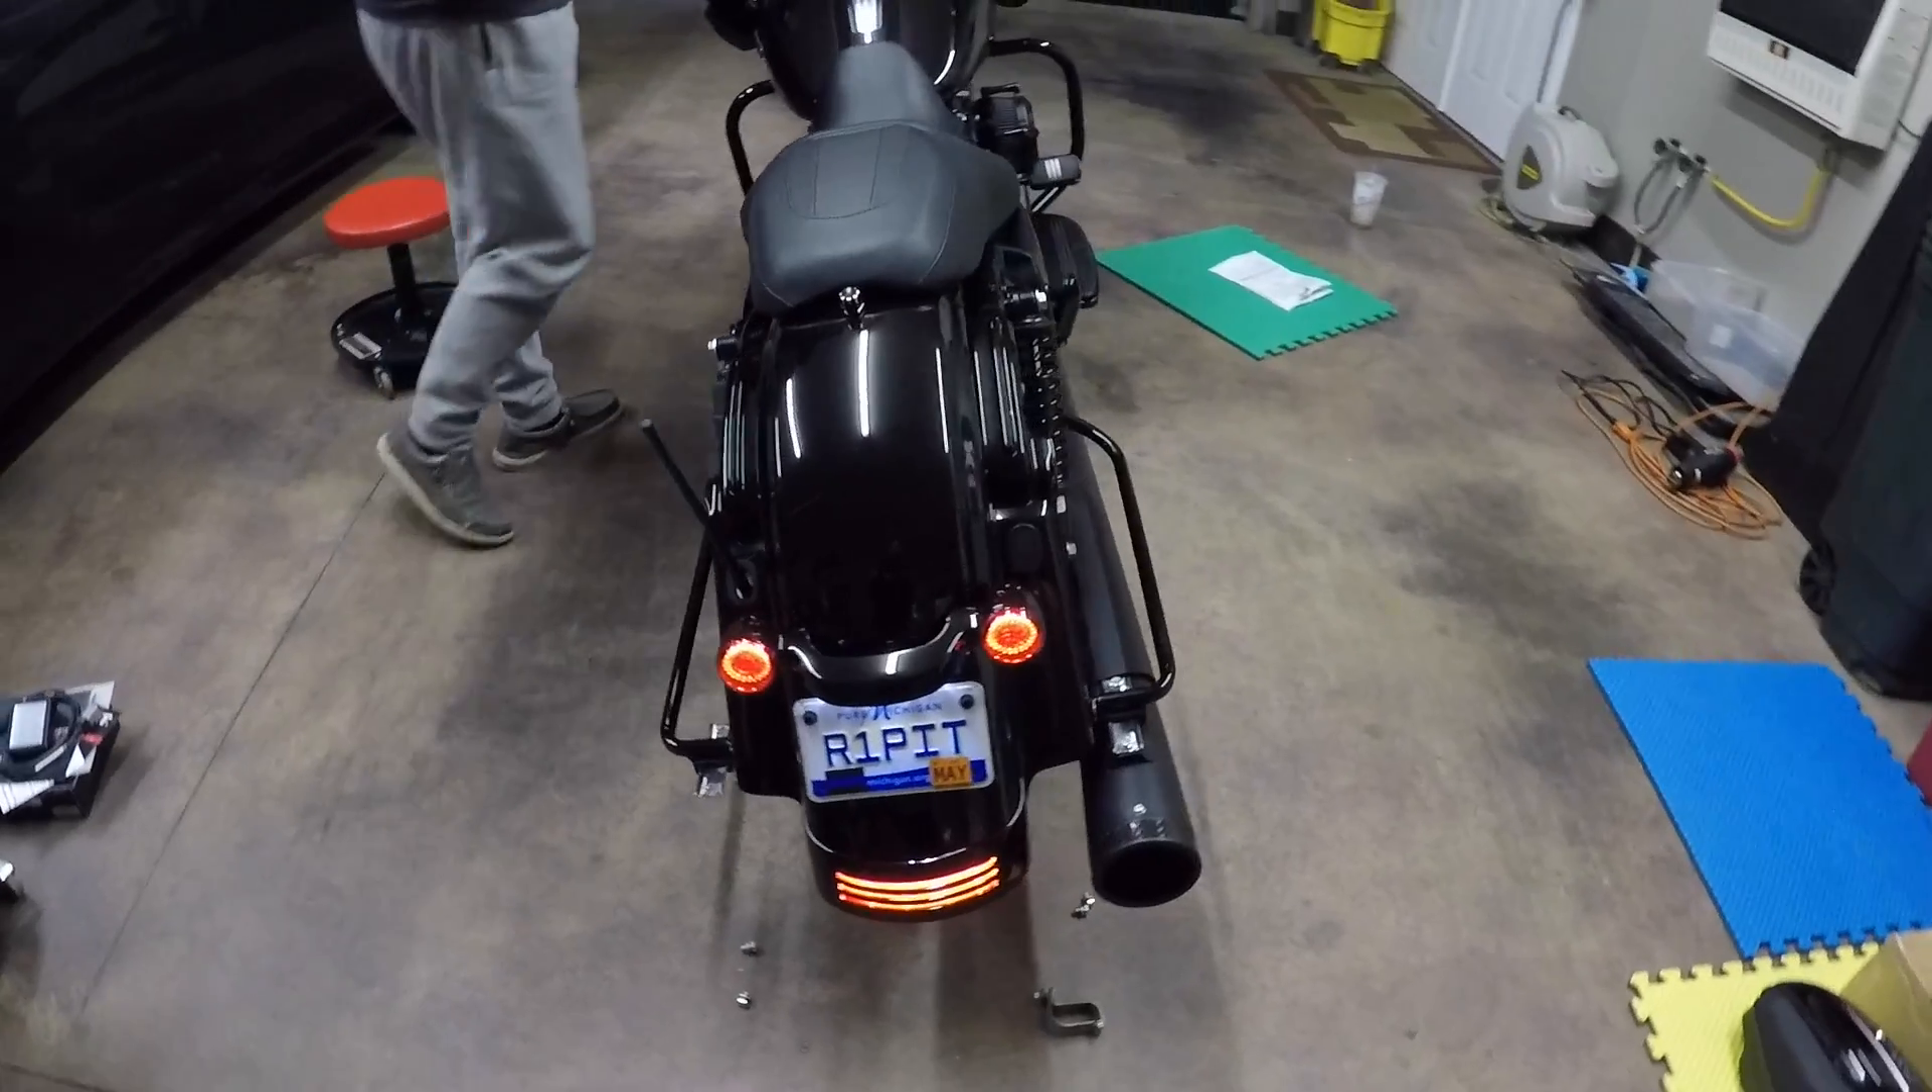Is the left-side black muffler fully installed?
No.